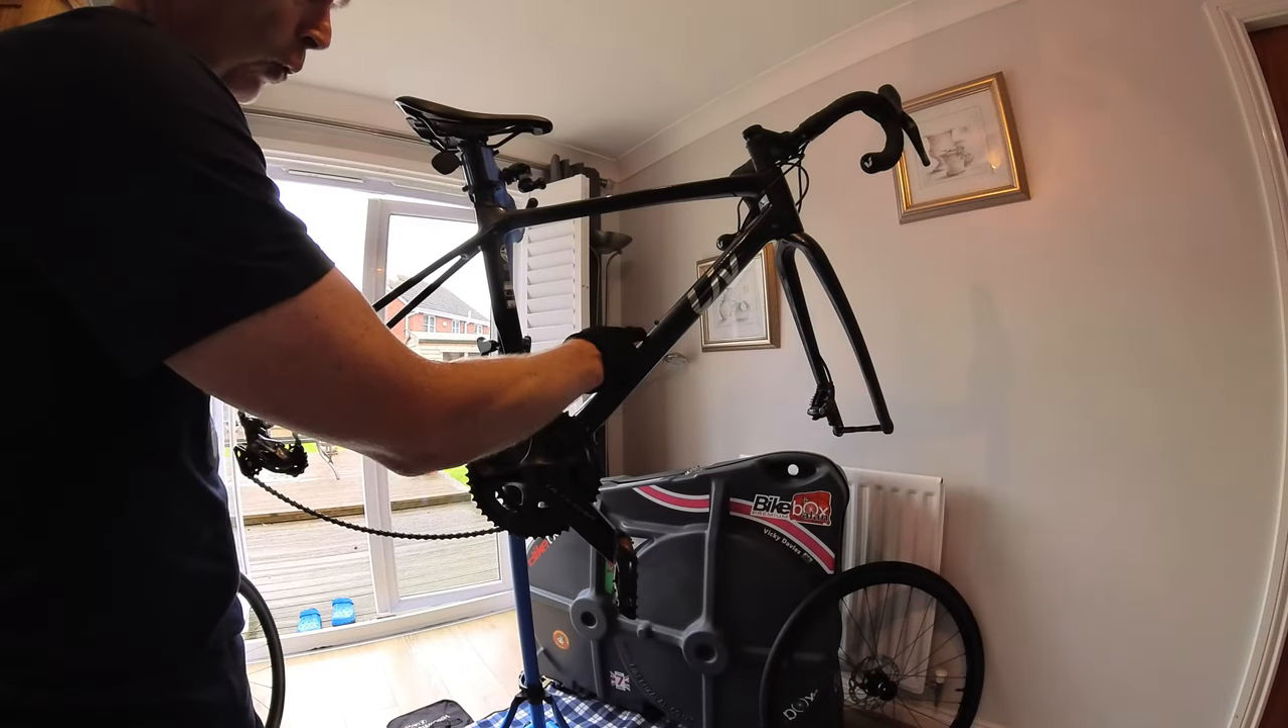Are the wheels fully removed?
Yes.